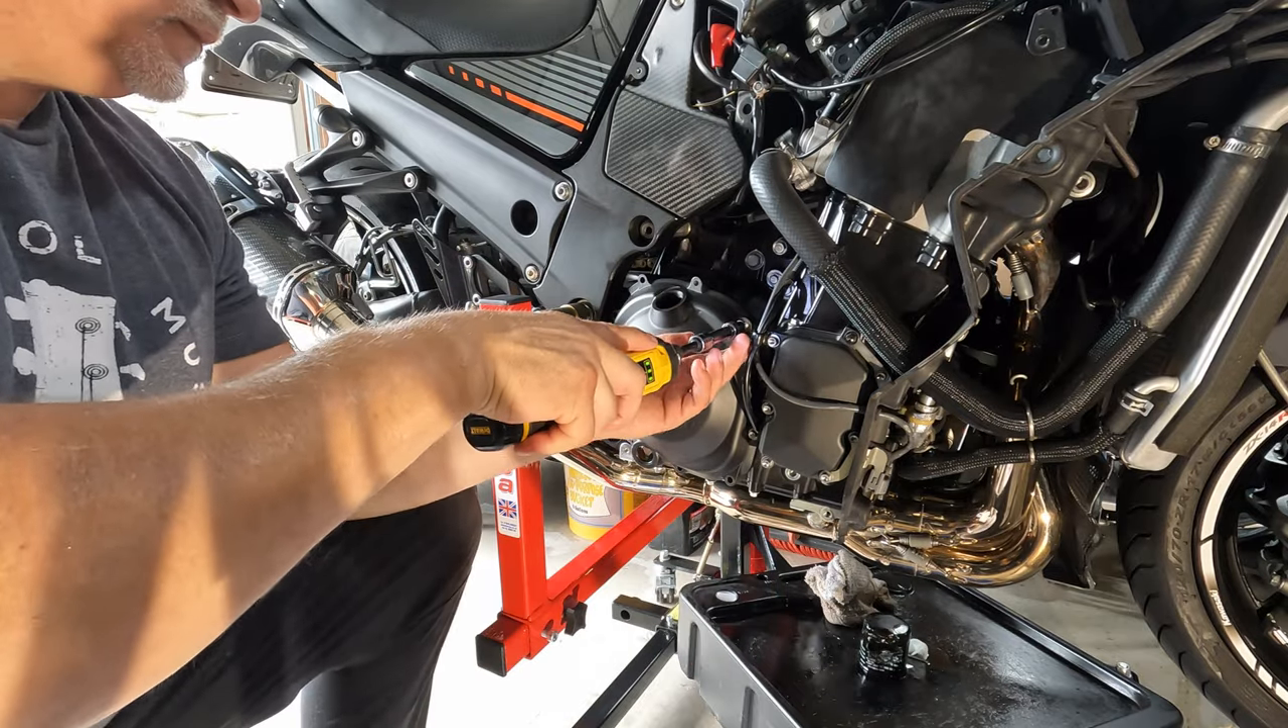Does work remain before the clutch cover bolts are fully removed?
Yes.